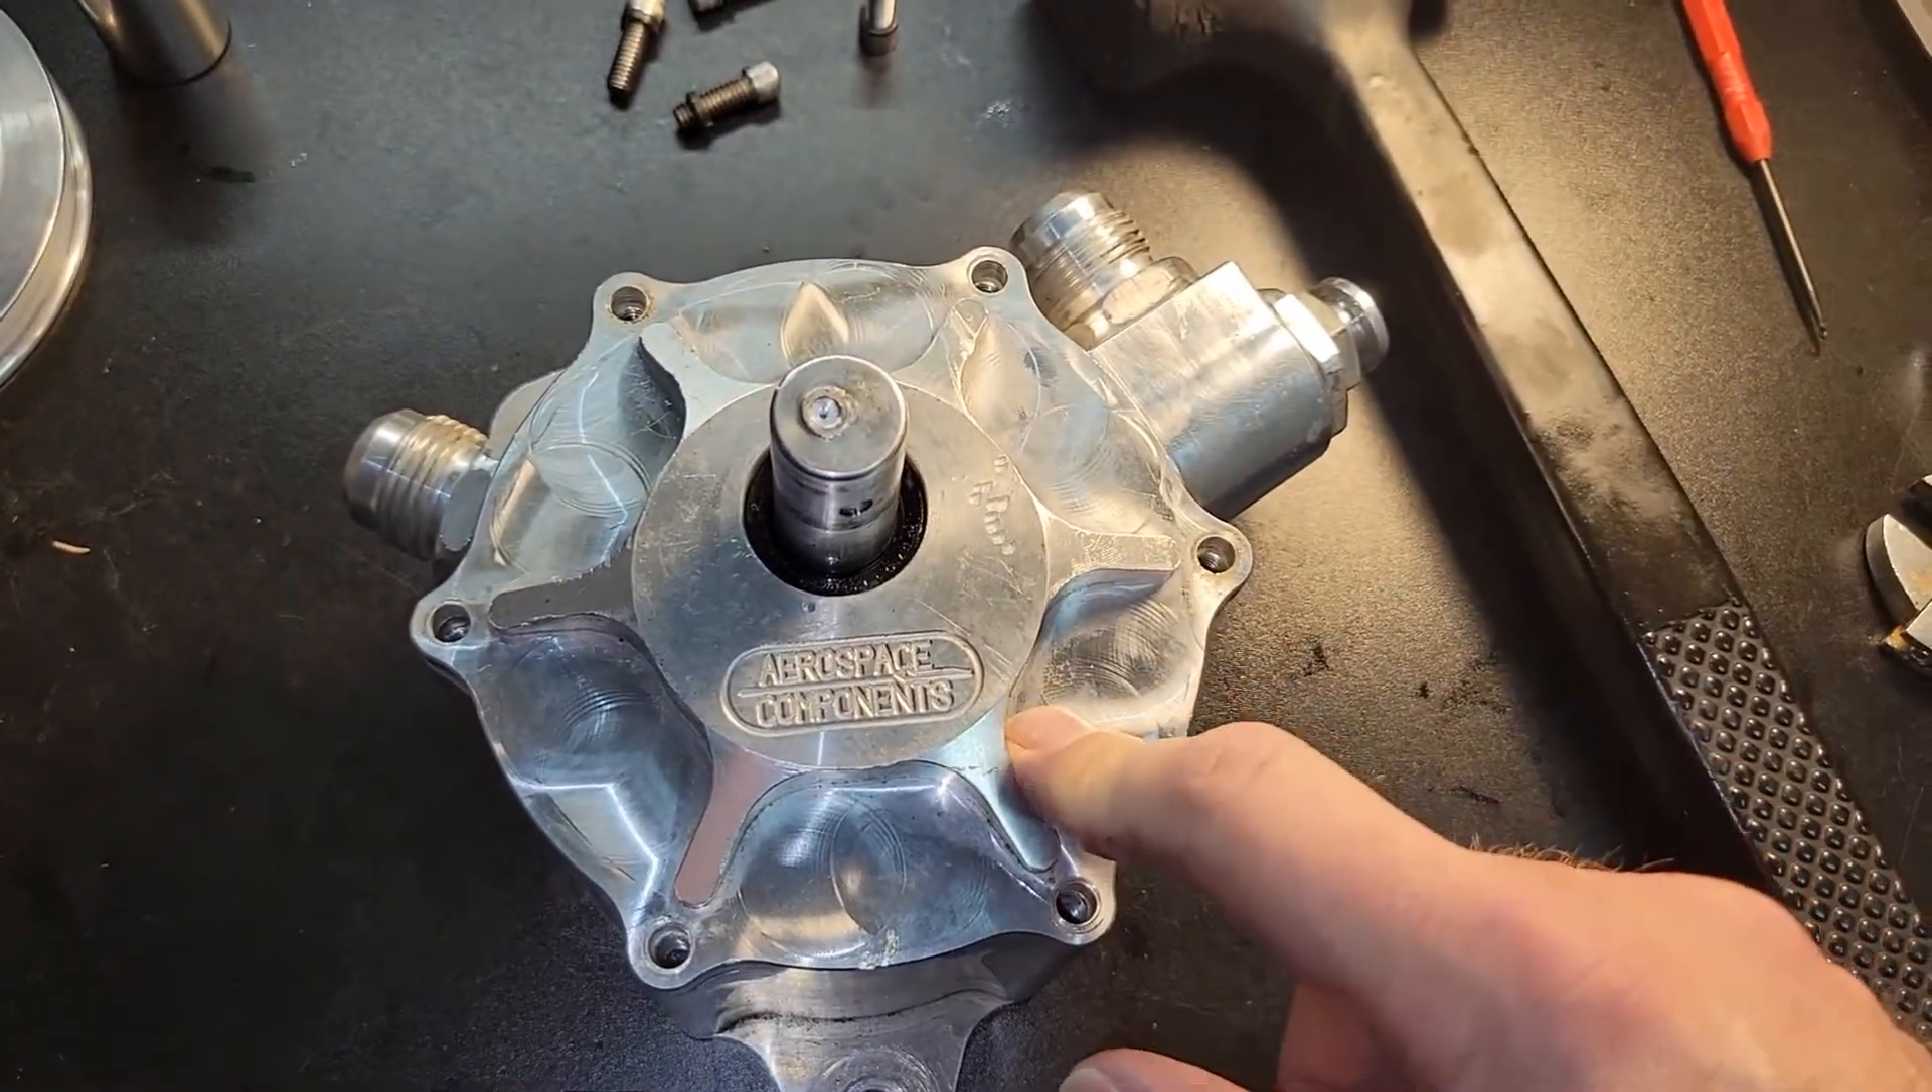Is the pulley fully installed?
No.